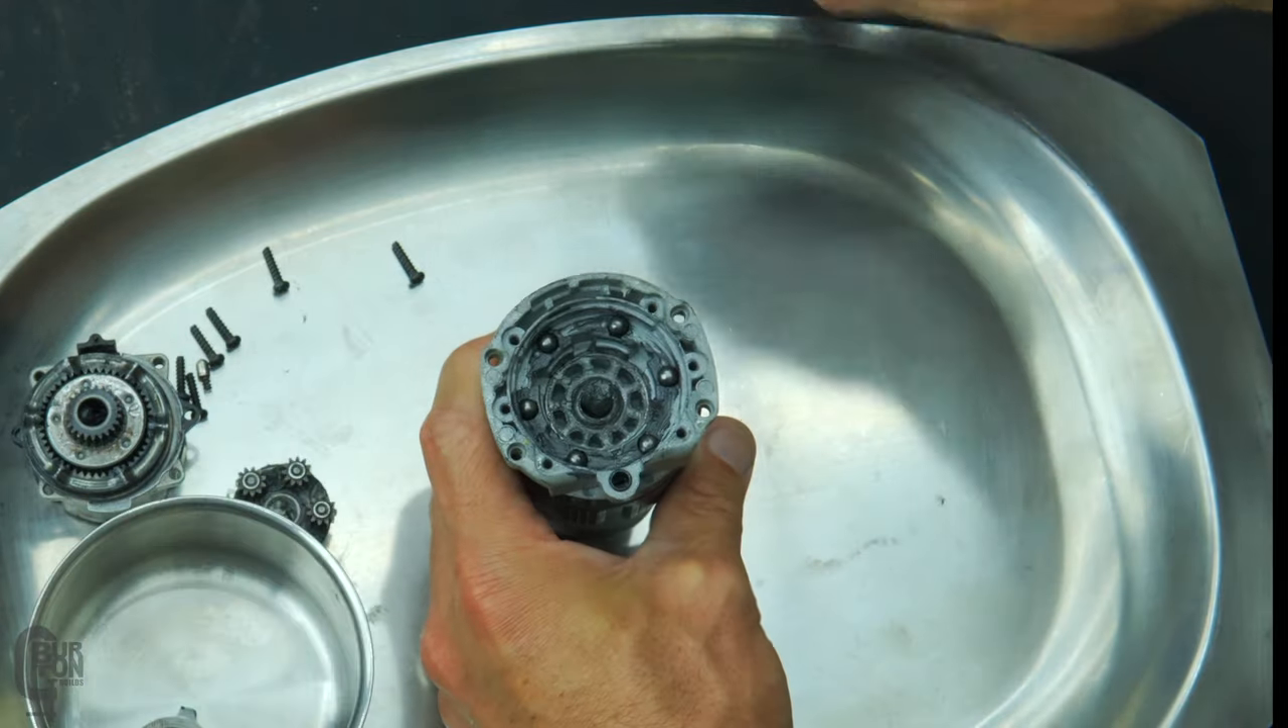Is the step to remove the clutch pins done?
No.